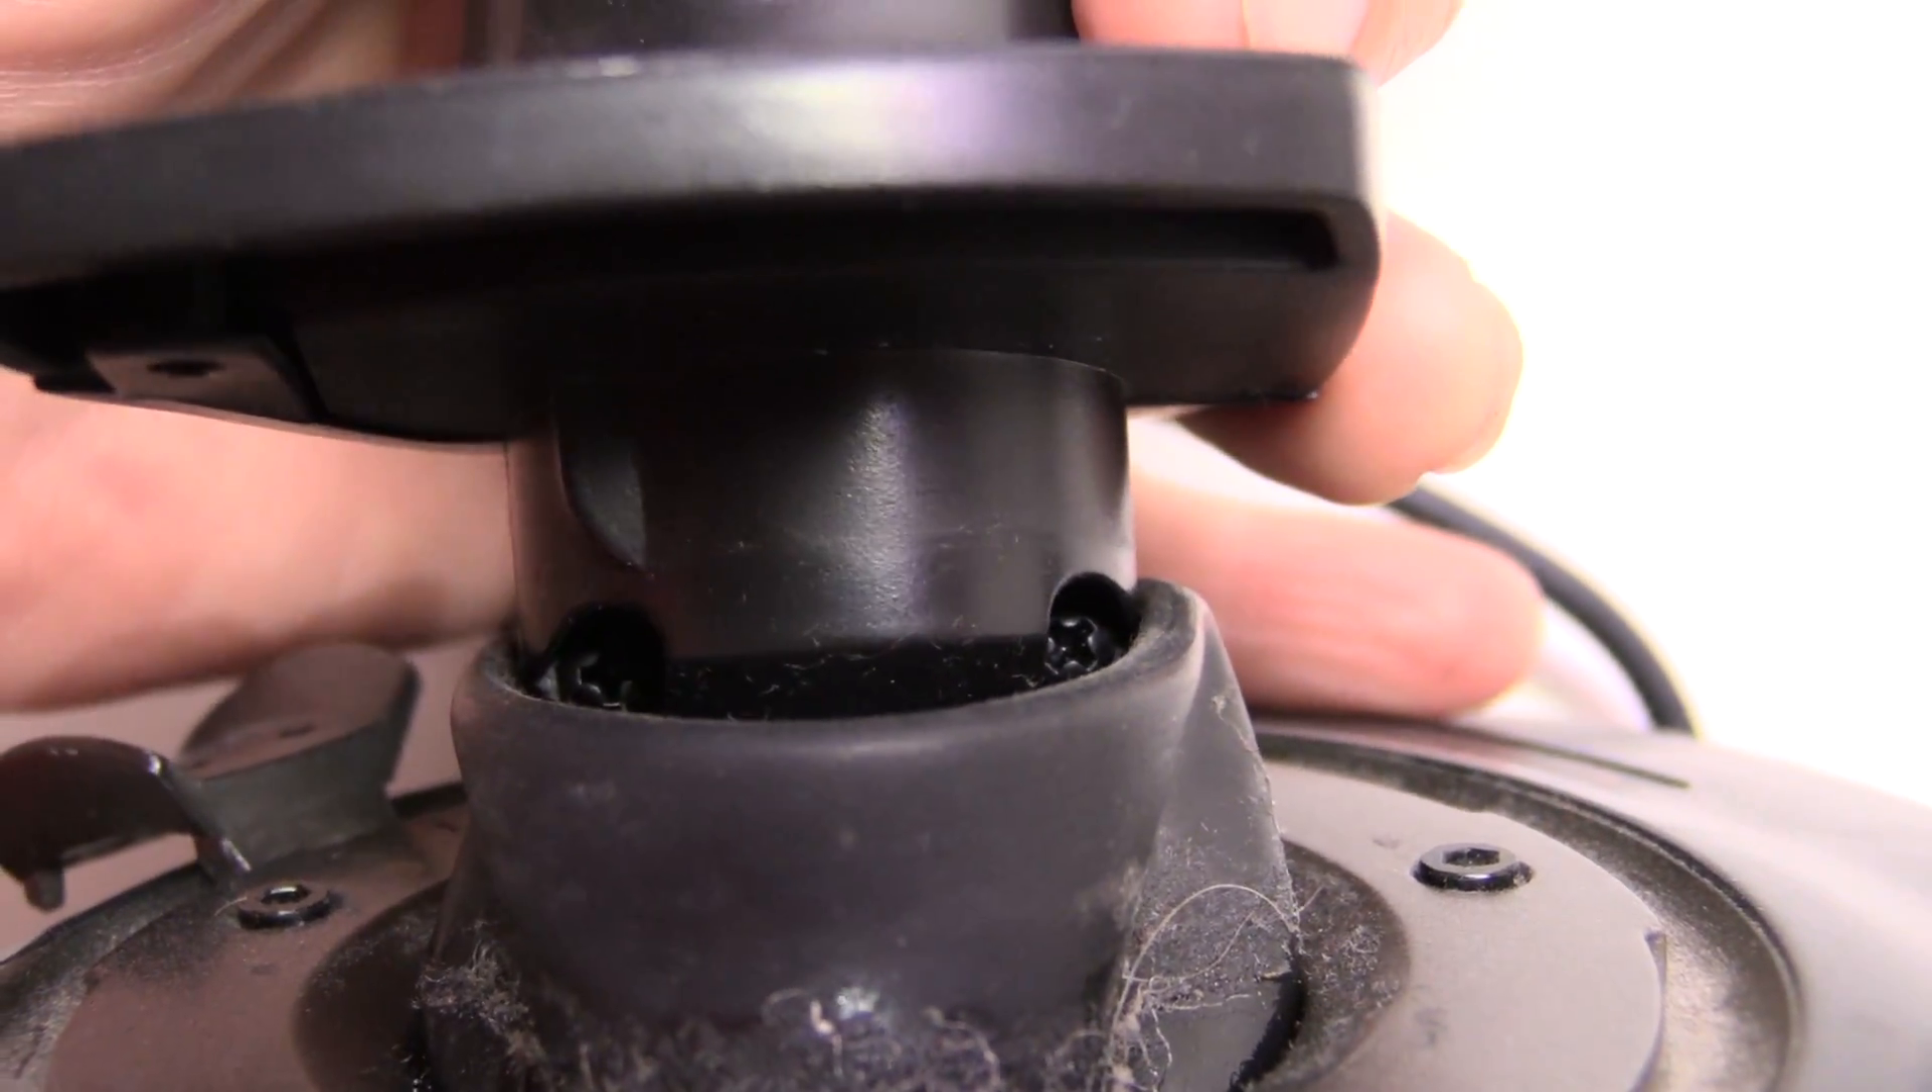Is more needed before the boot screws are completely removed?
Yes.